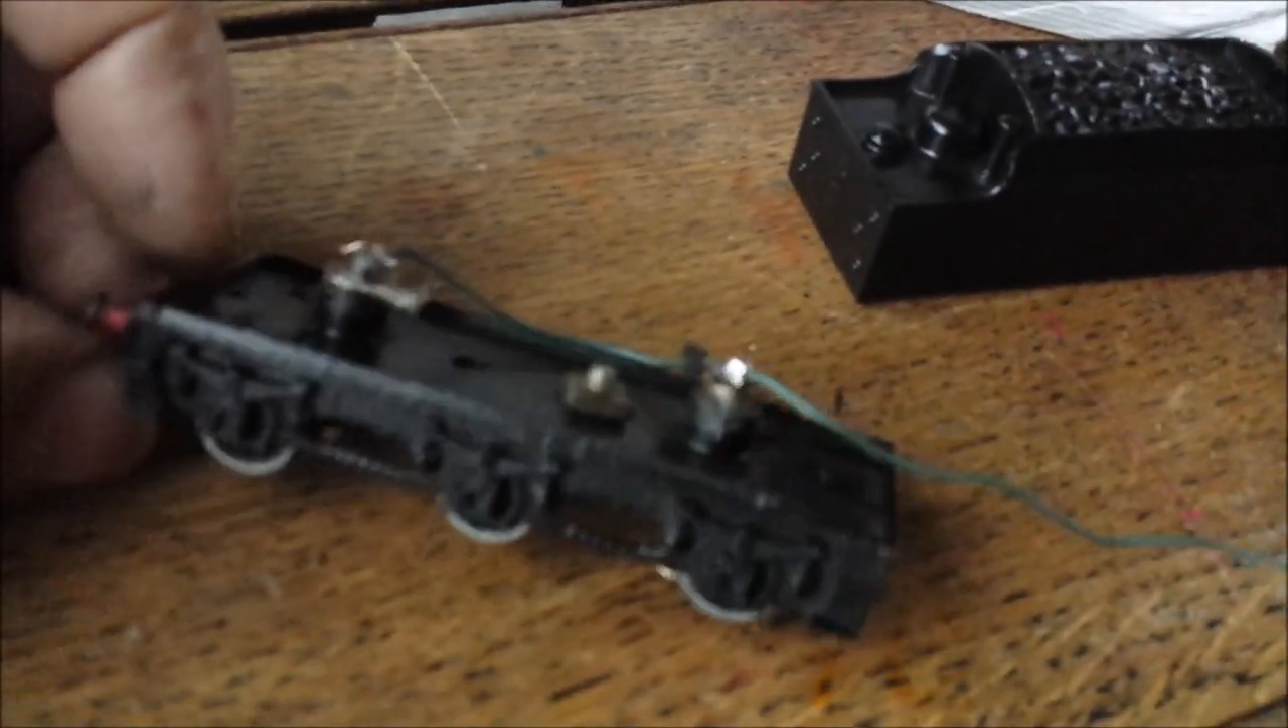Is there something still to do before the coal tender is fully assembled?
Yes.